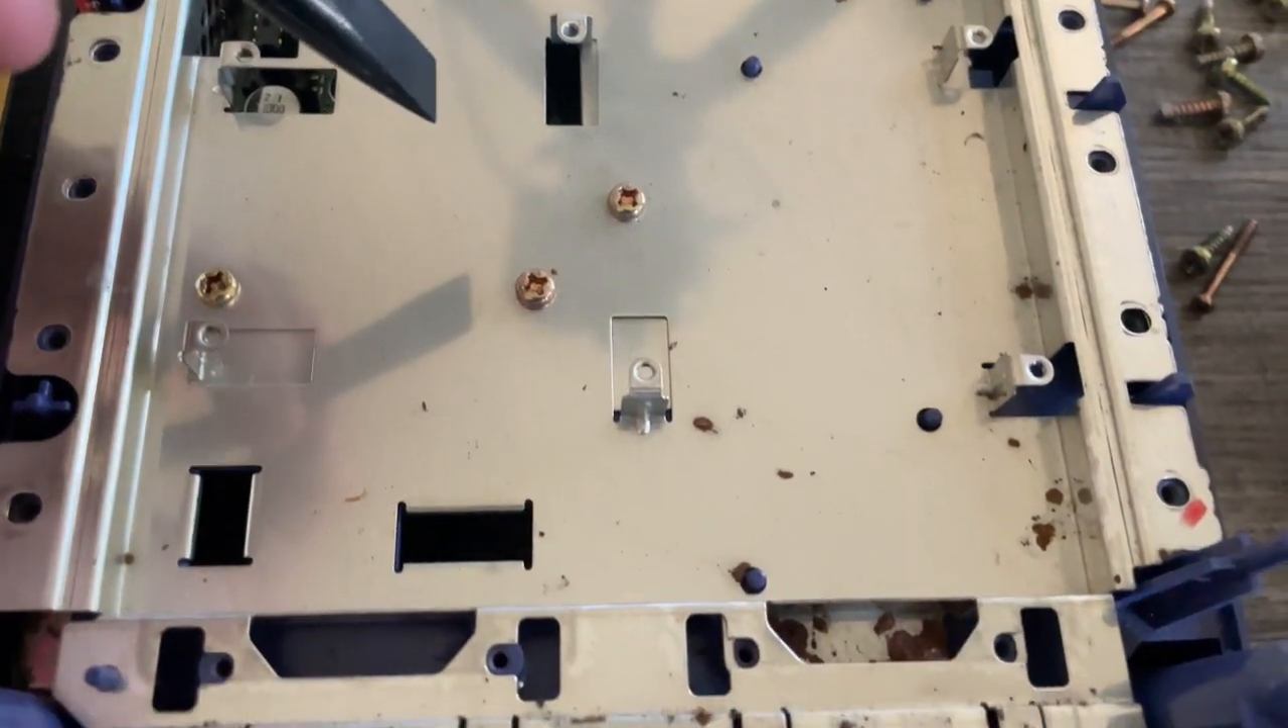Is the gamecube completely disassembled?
No.